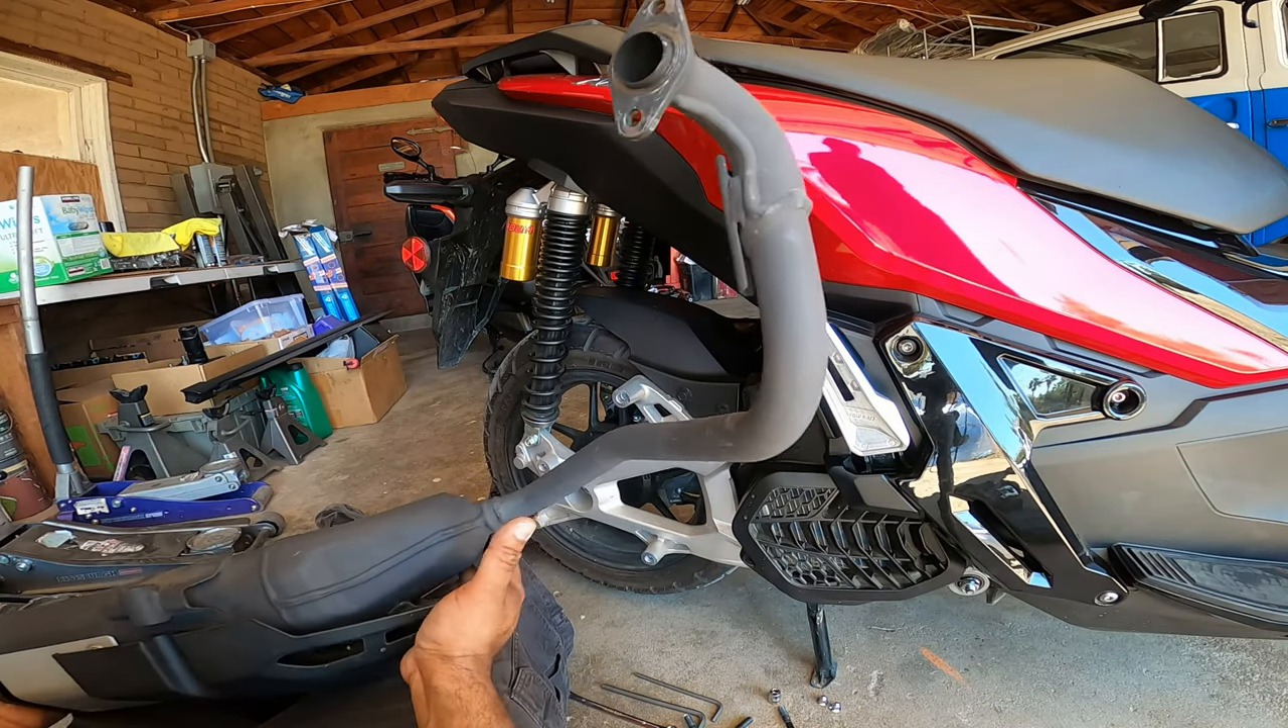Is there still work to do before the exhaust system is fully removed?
No.